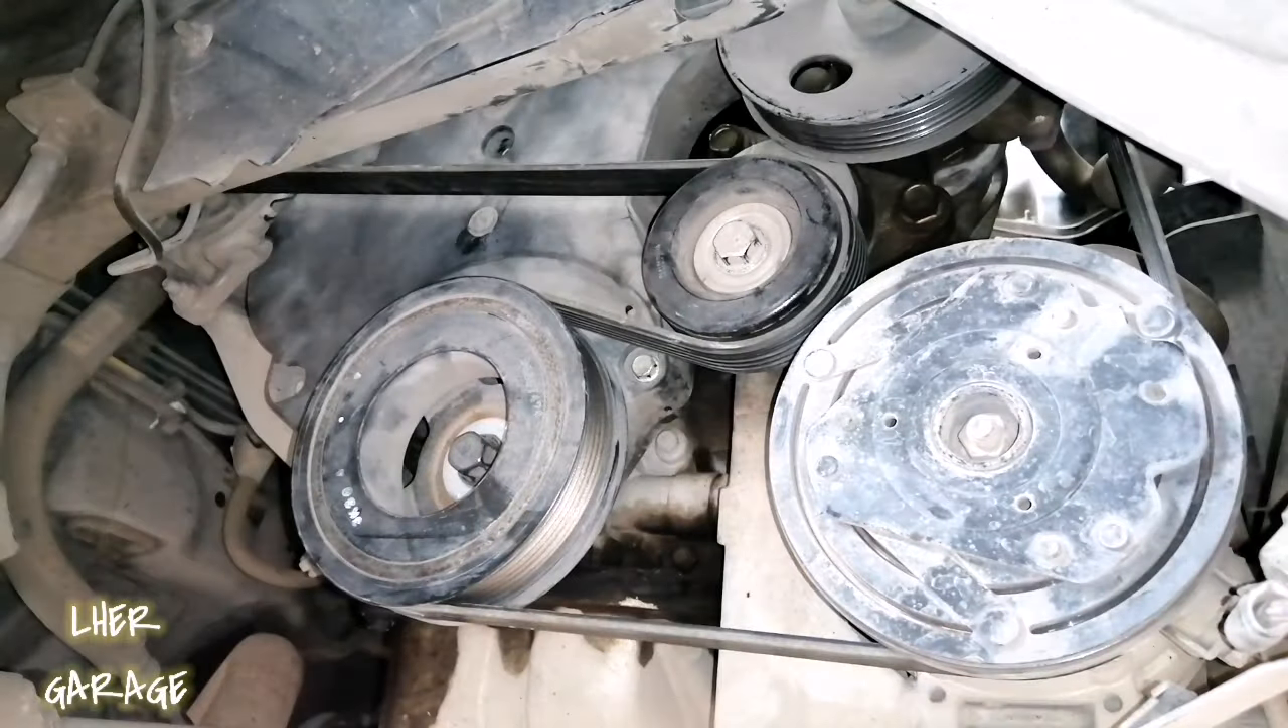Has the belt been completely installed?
Yes.